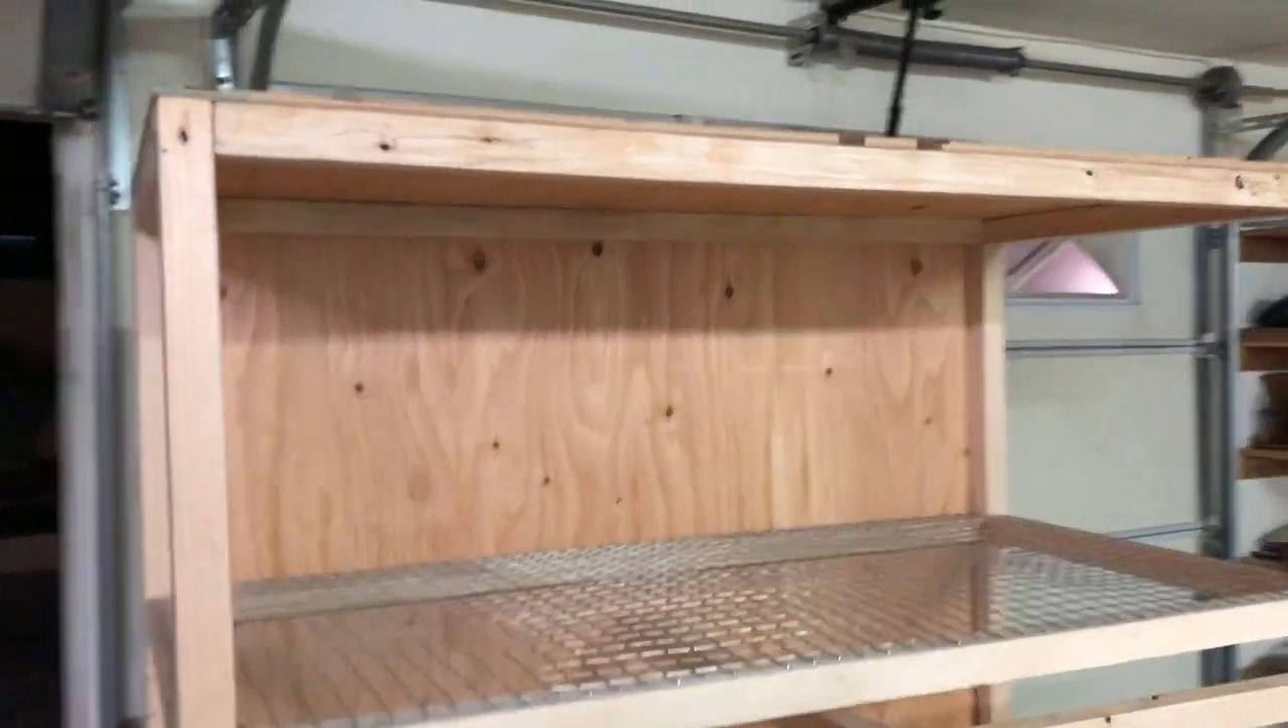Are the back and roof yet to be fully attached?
No.